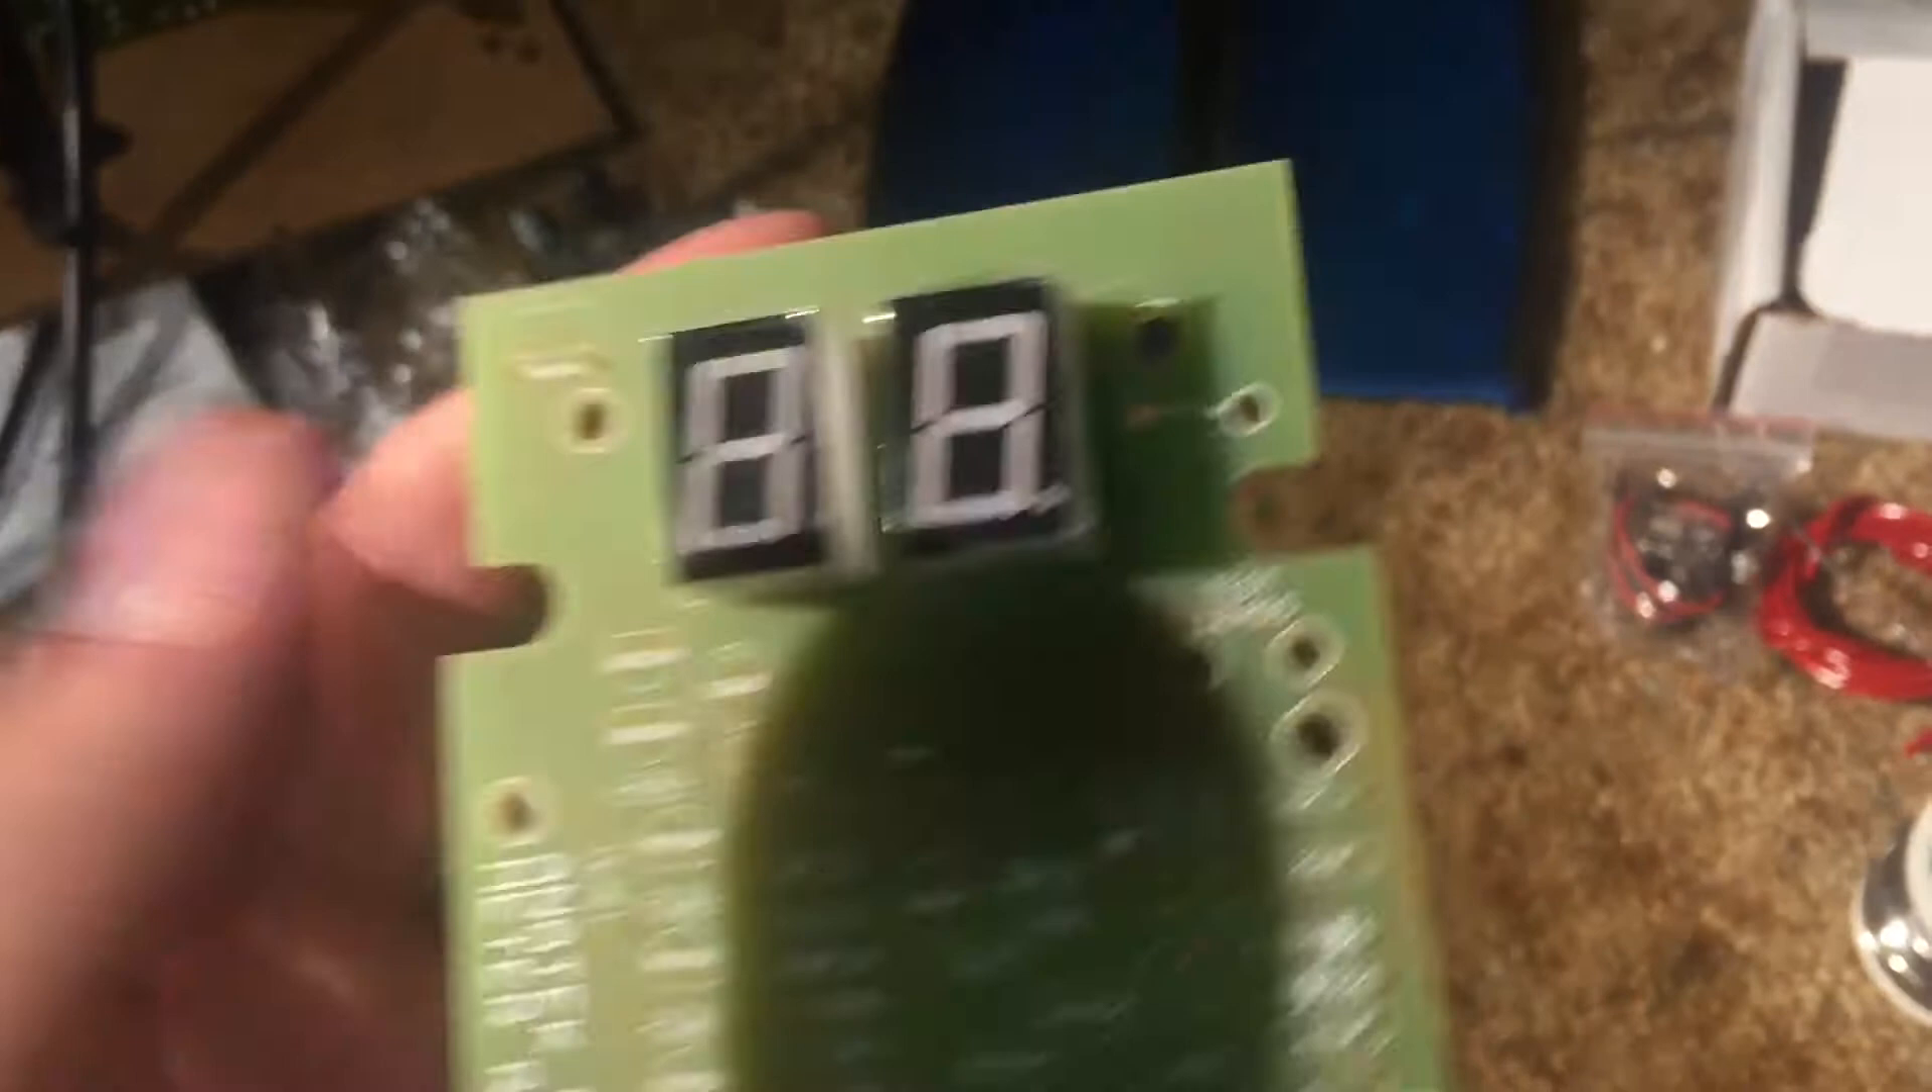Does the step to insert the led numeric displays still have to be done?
No.